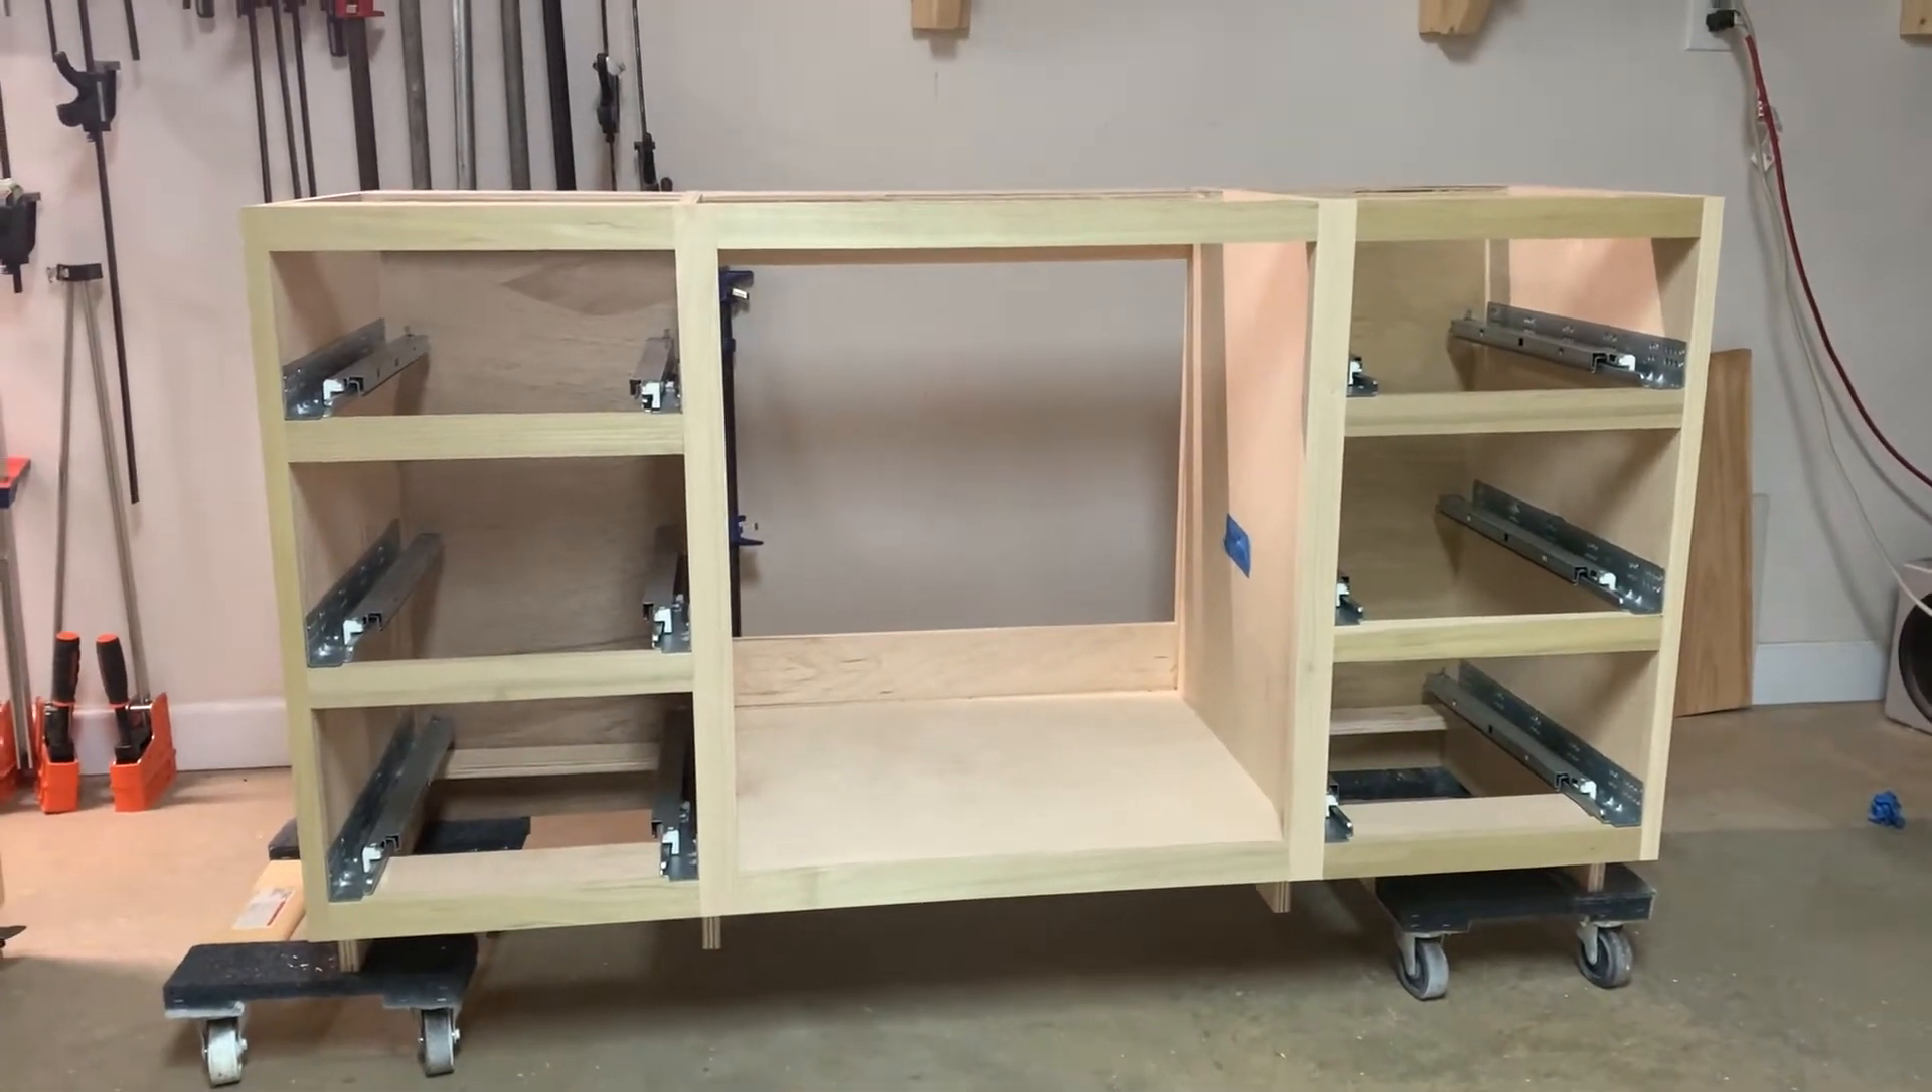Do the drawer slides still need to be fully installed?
No.